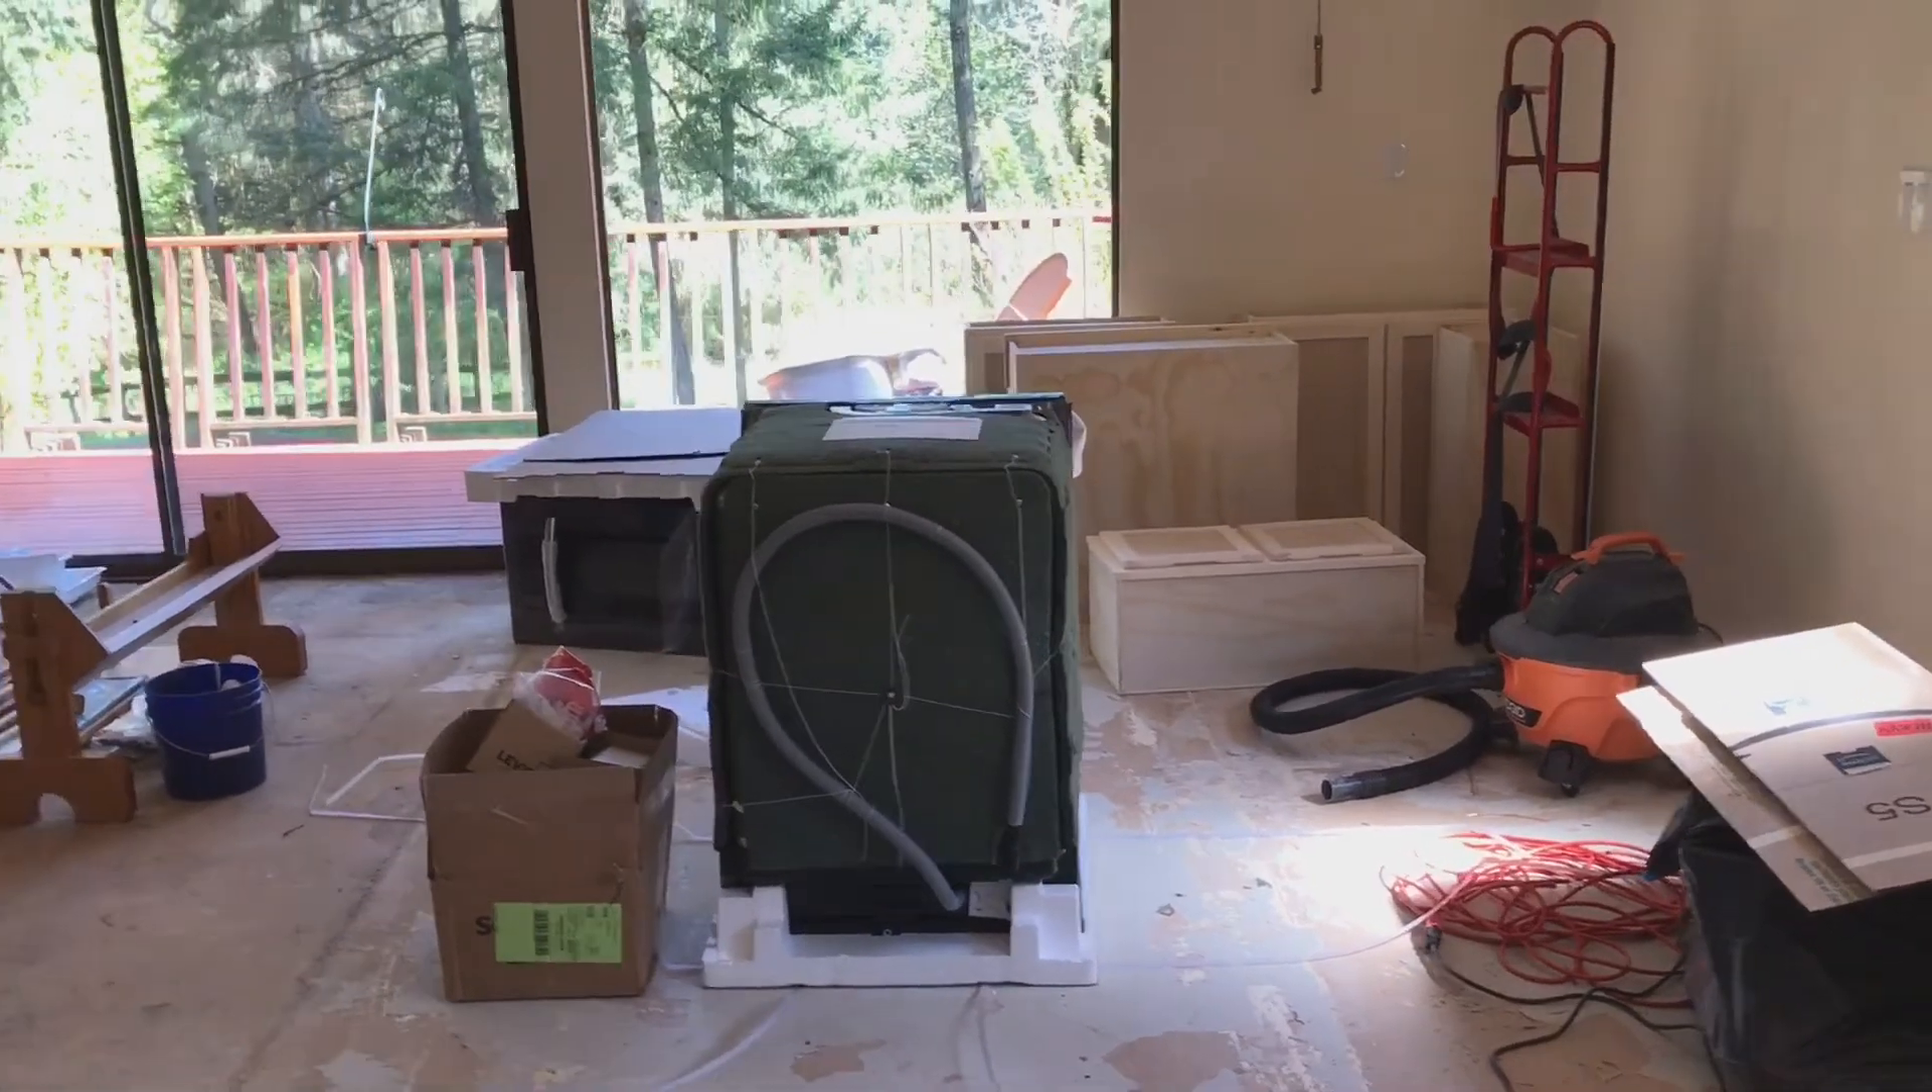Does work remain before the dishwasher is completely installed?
Yes.